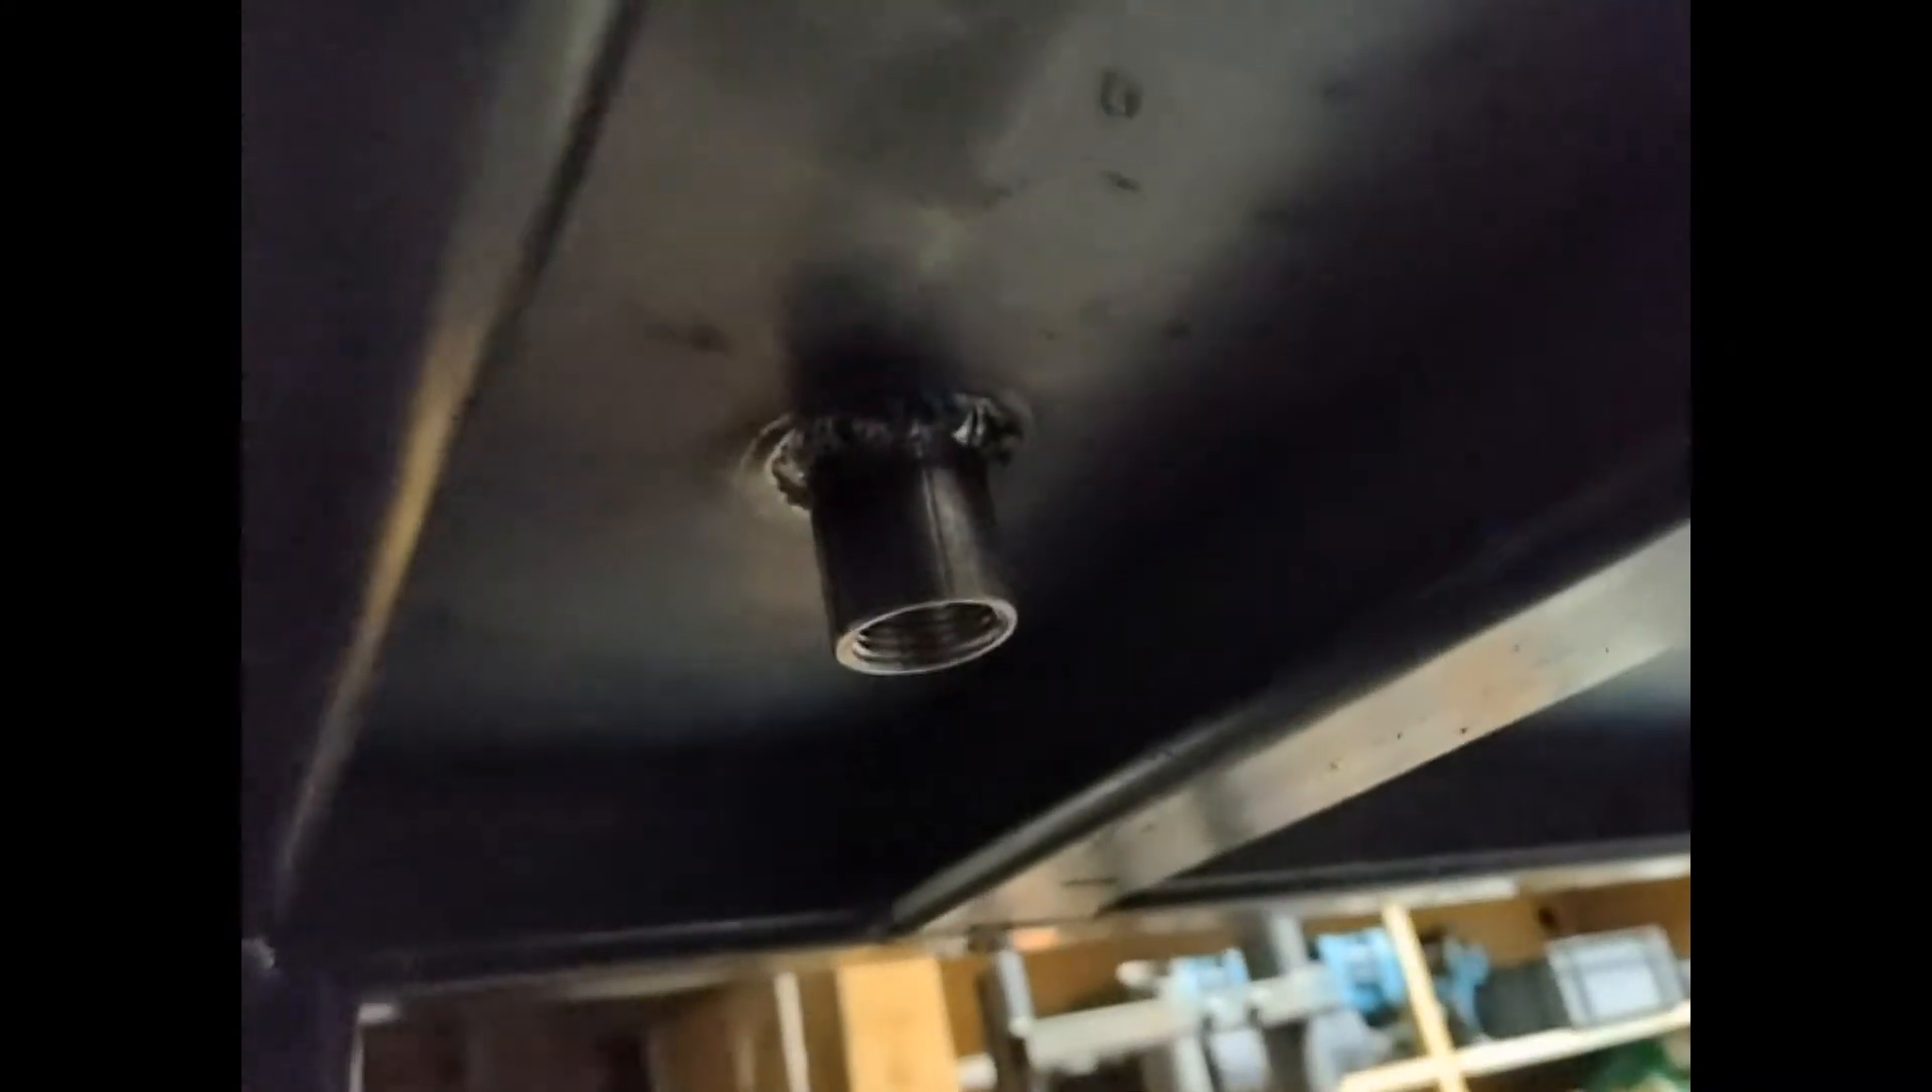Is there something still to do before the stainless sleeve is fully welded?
No.